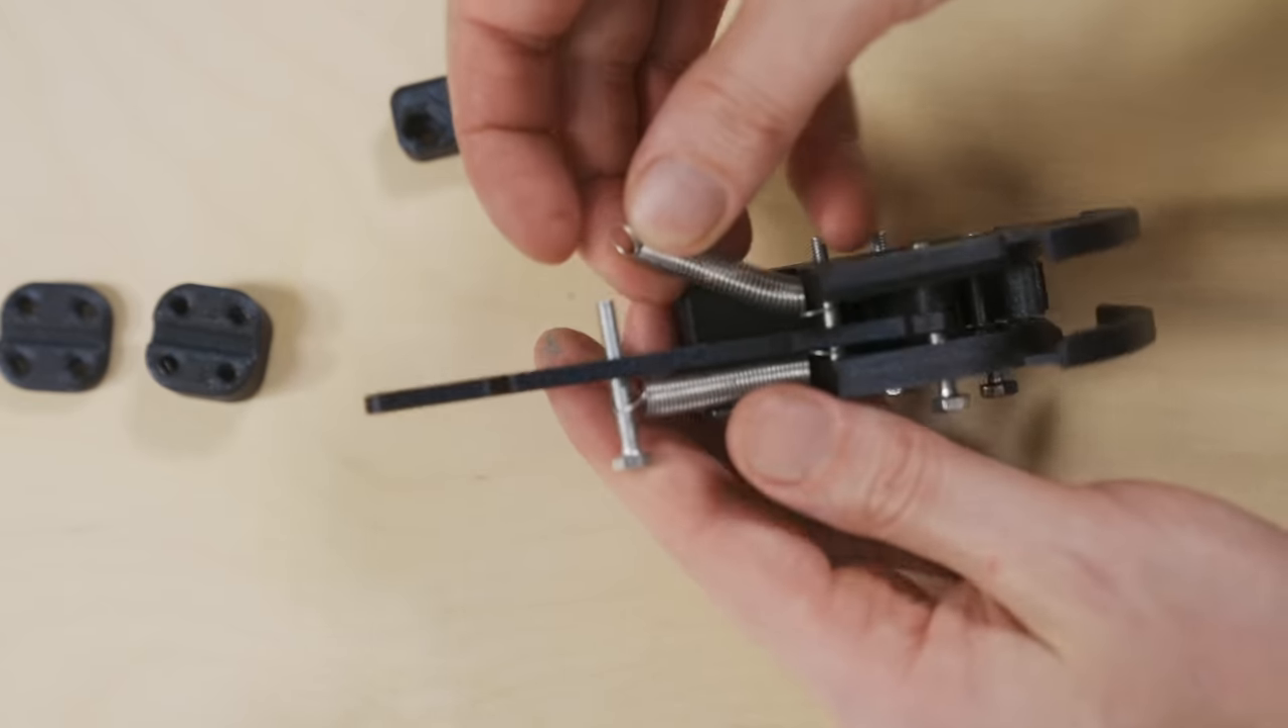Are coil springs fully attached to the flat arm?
No.